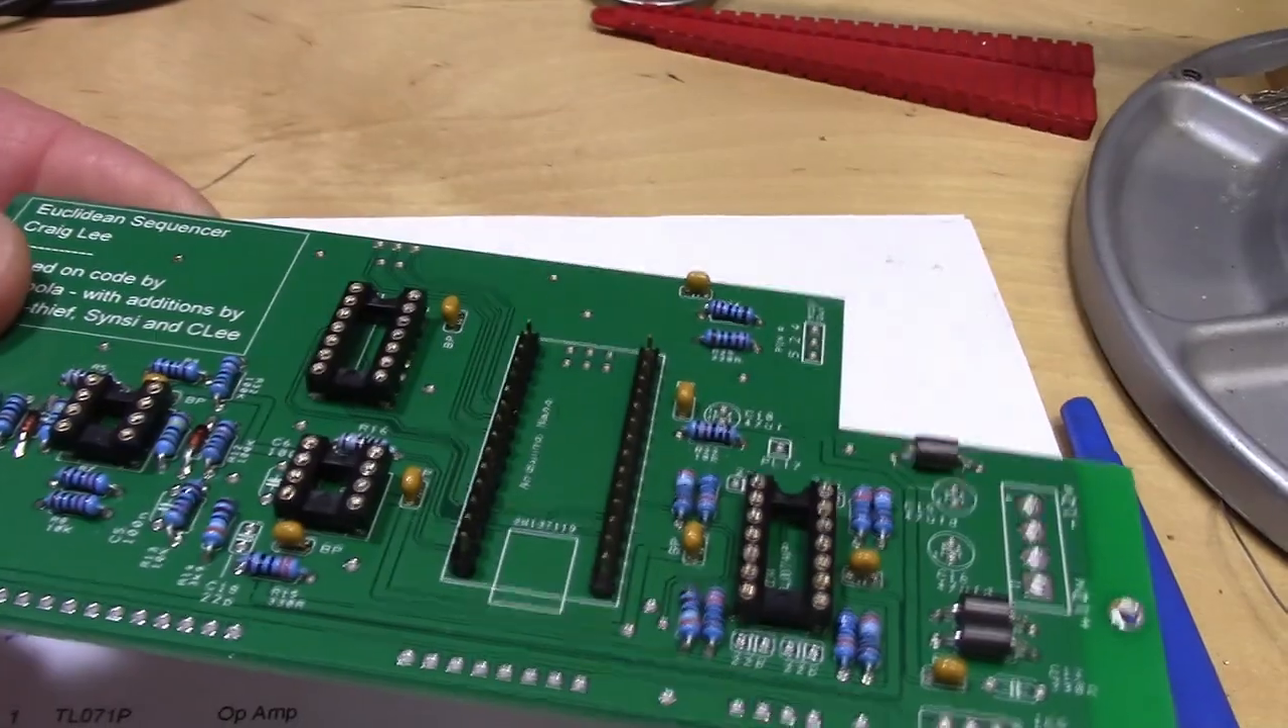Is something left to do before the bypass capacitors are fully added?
No.